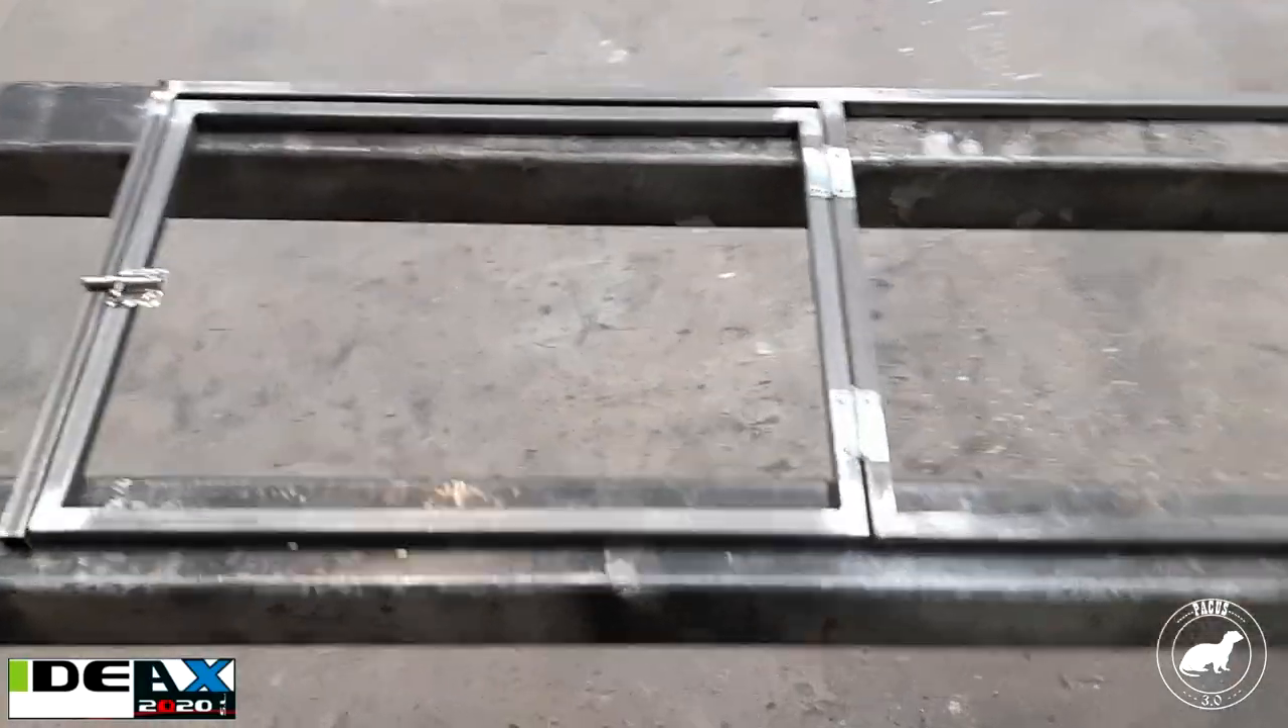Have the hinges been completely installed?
Yes.